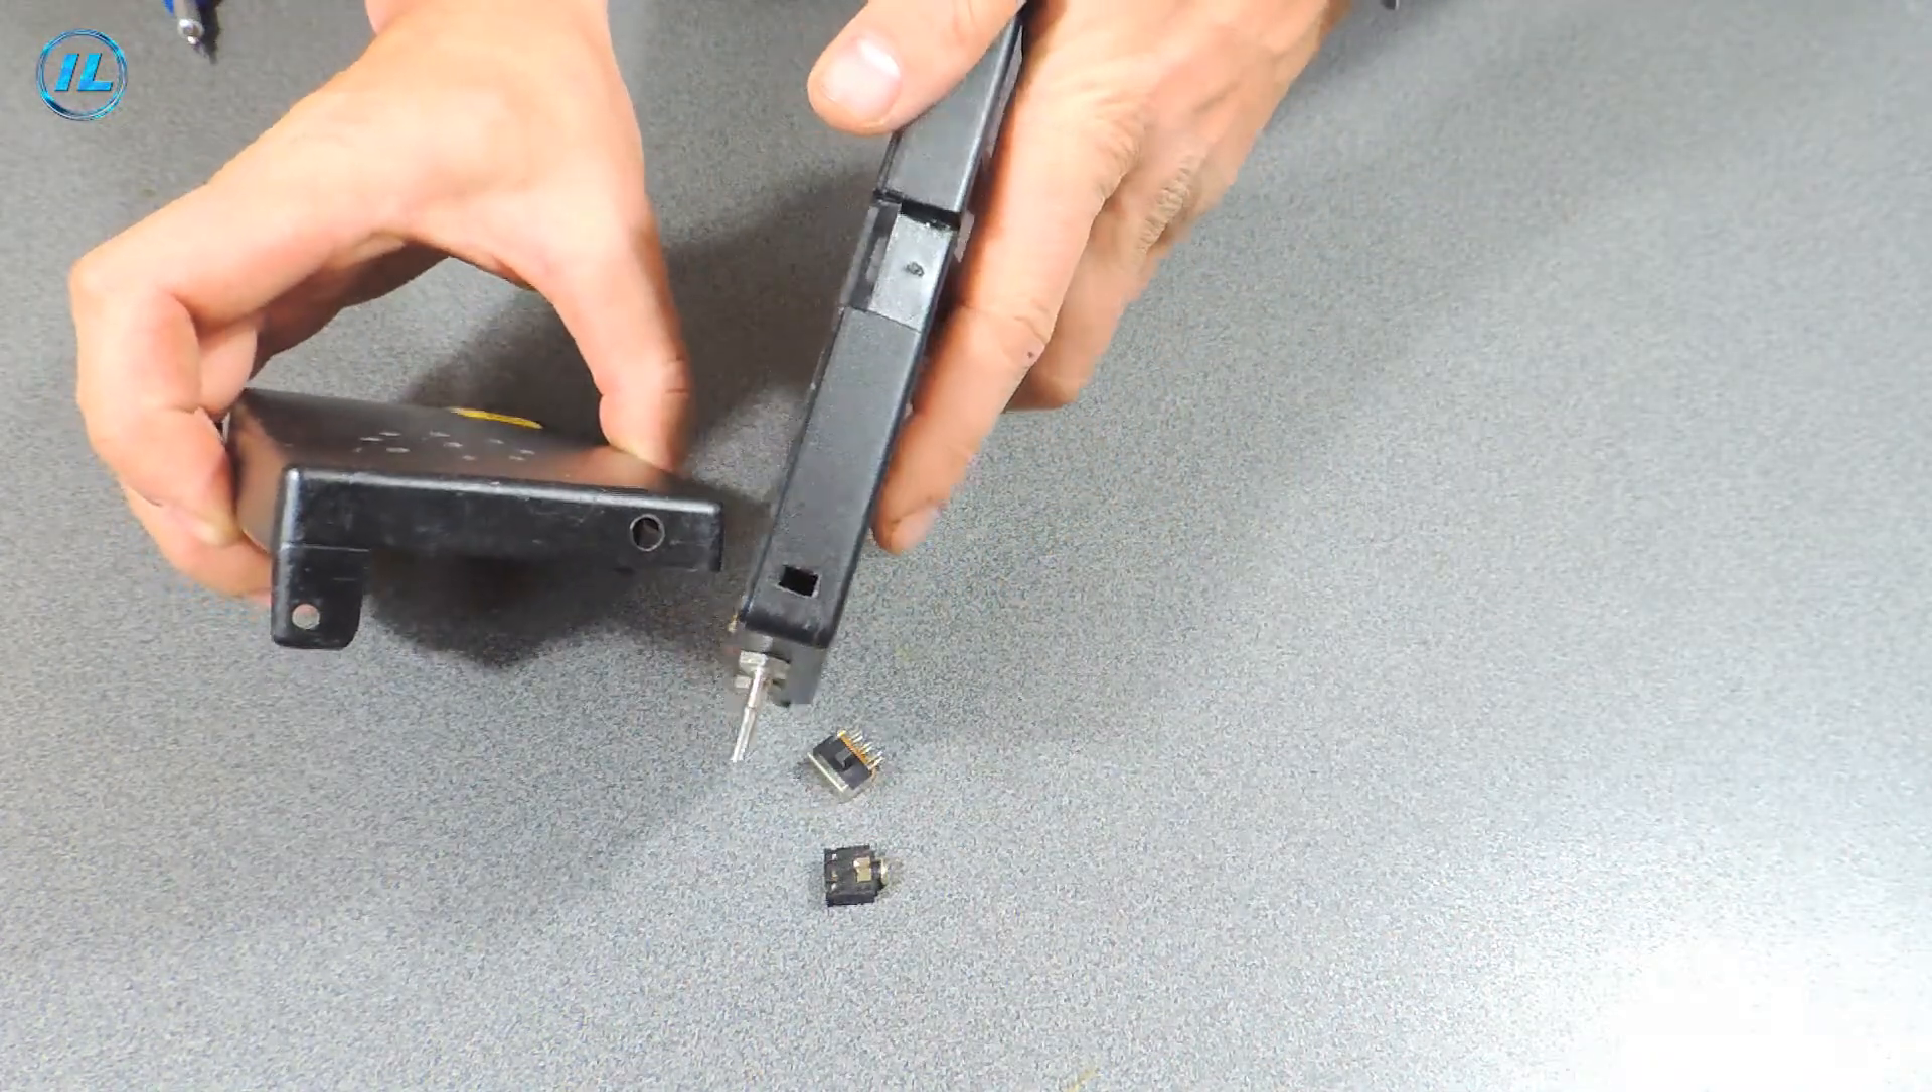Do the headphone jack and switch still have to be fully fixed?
Yes.